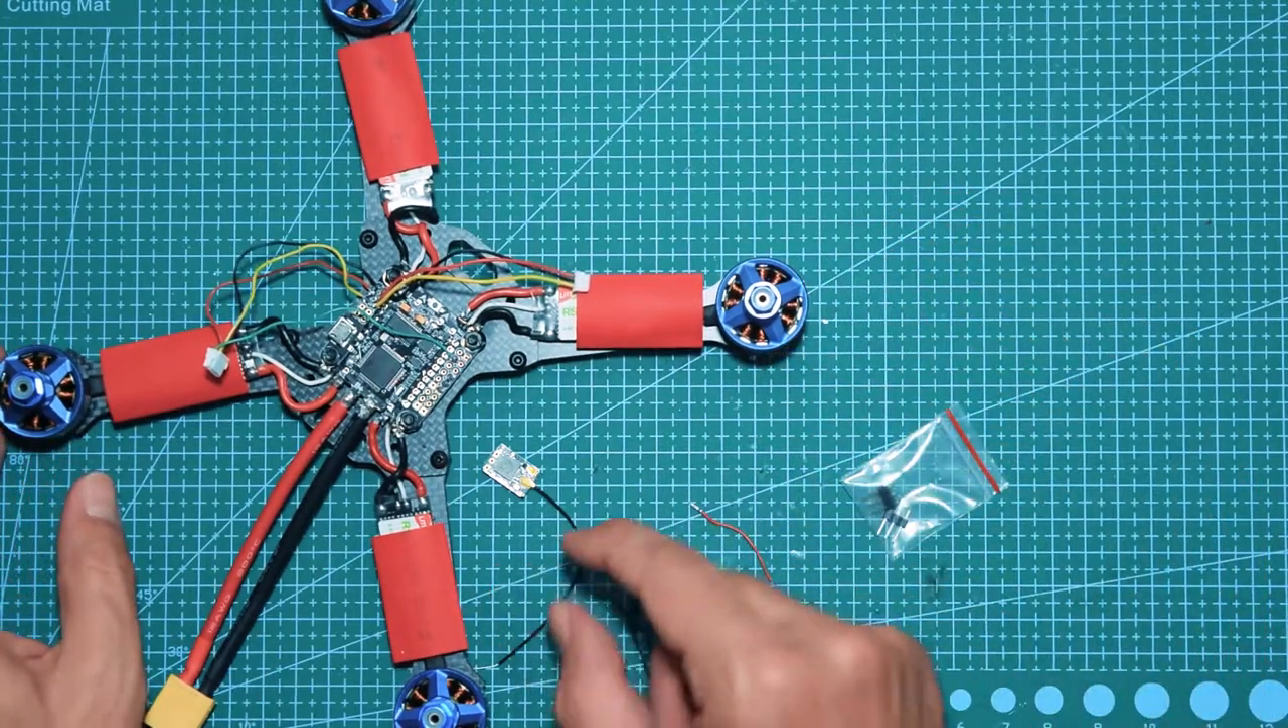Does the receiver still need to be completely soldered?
Yes.